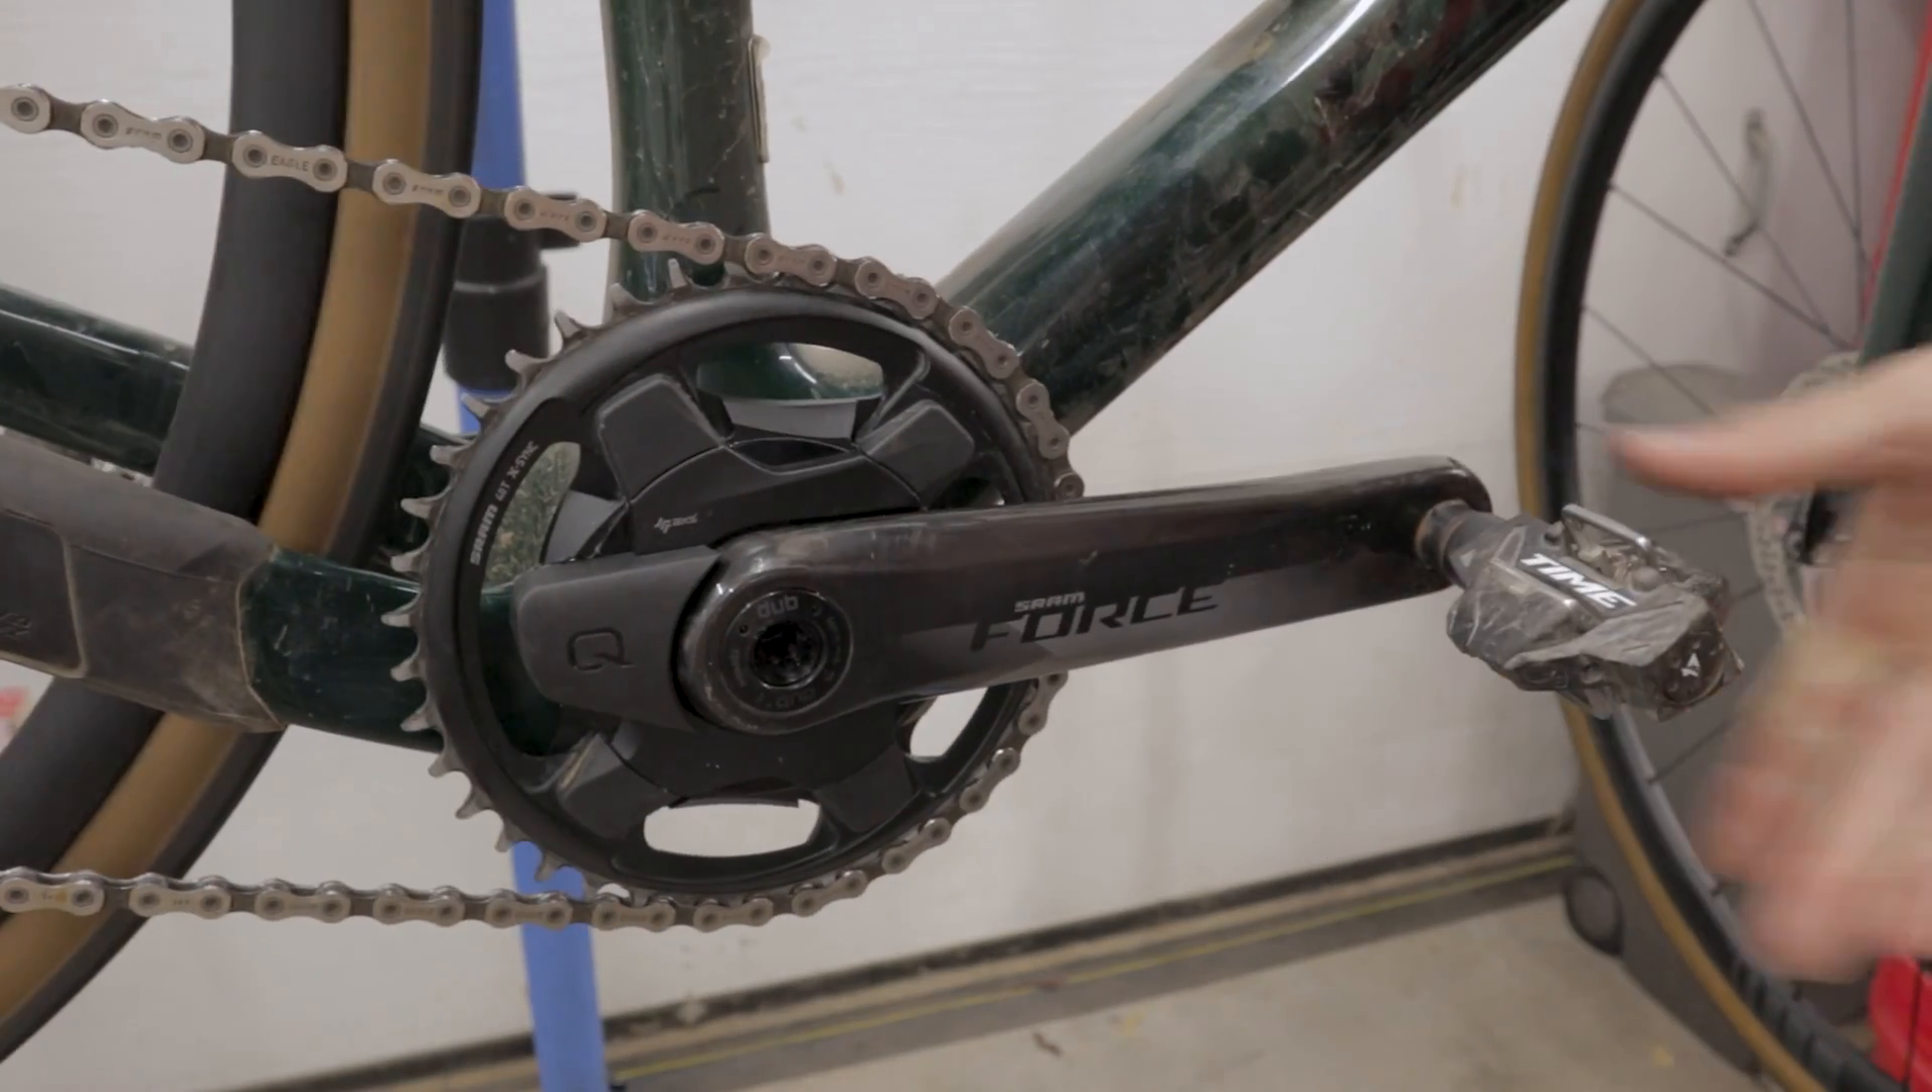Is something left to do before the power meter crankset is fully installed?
No.